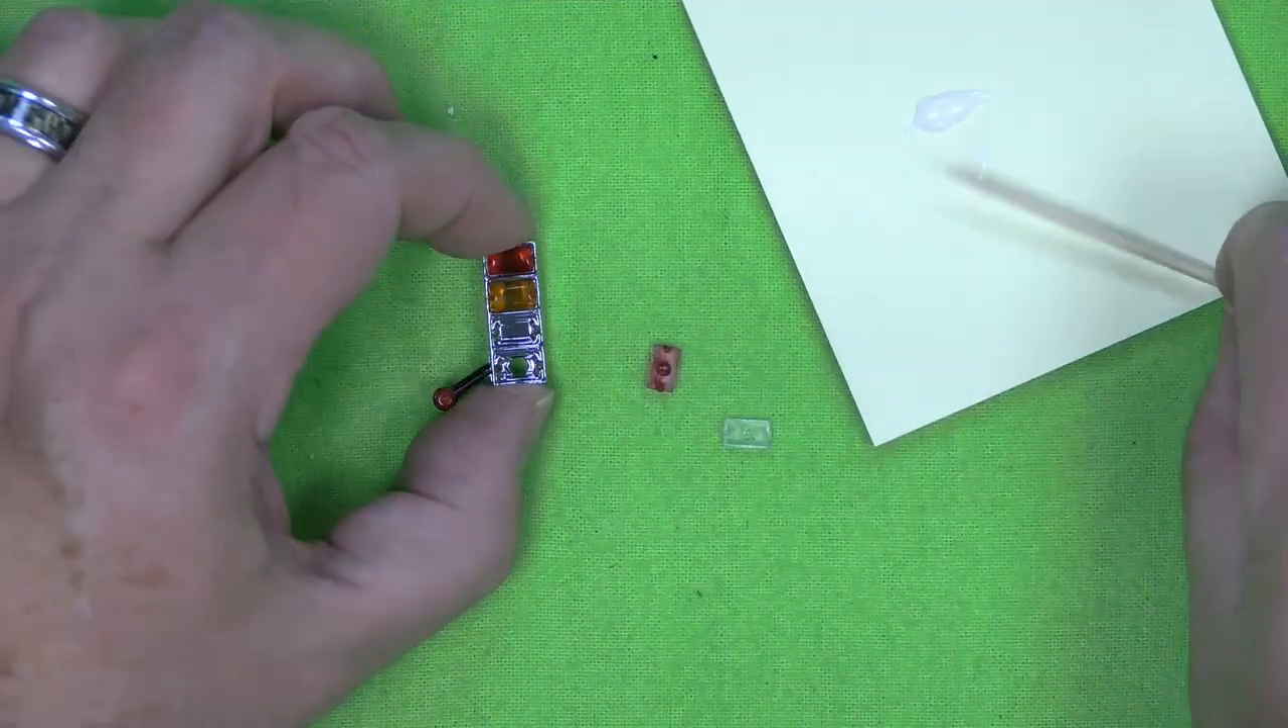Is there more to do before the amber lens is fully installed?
No.